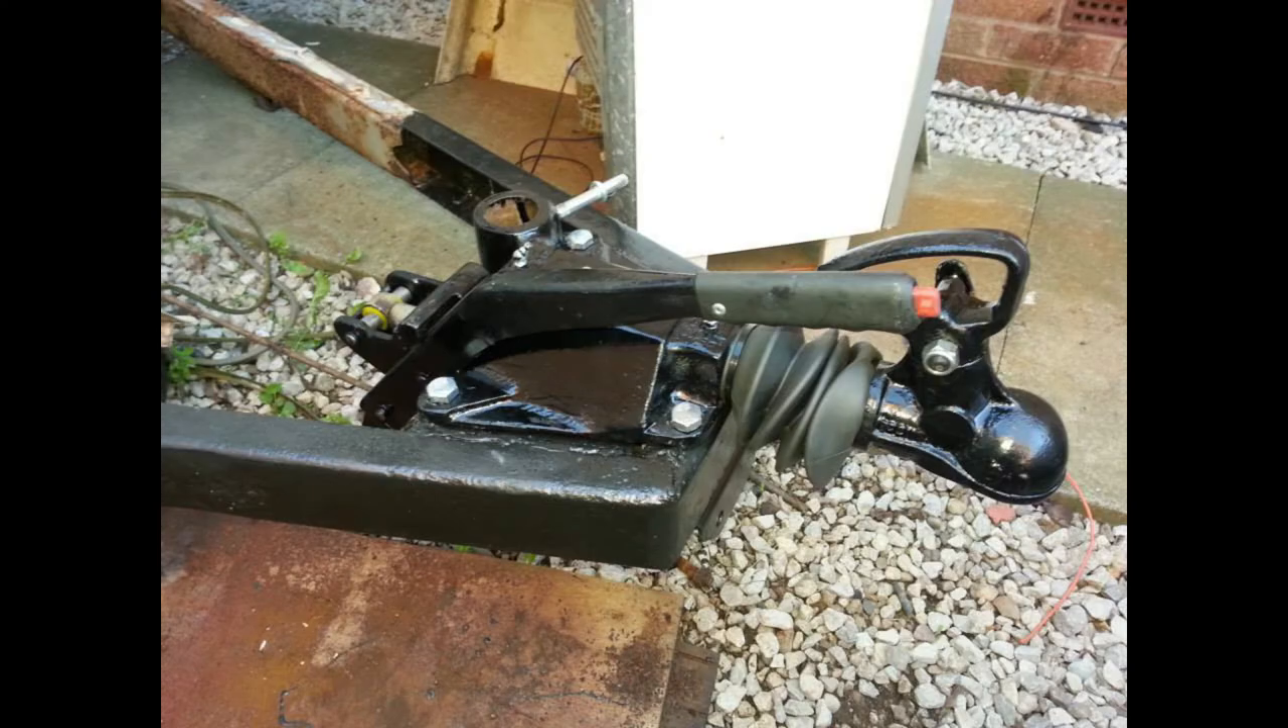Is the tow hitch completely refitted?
Yes.